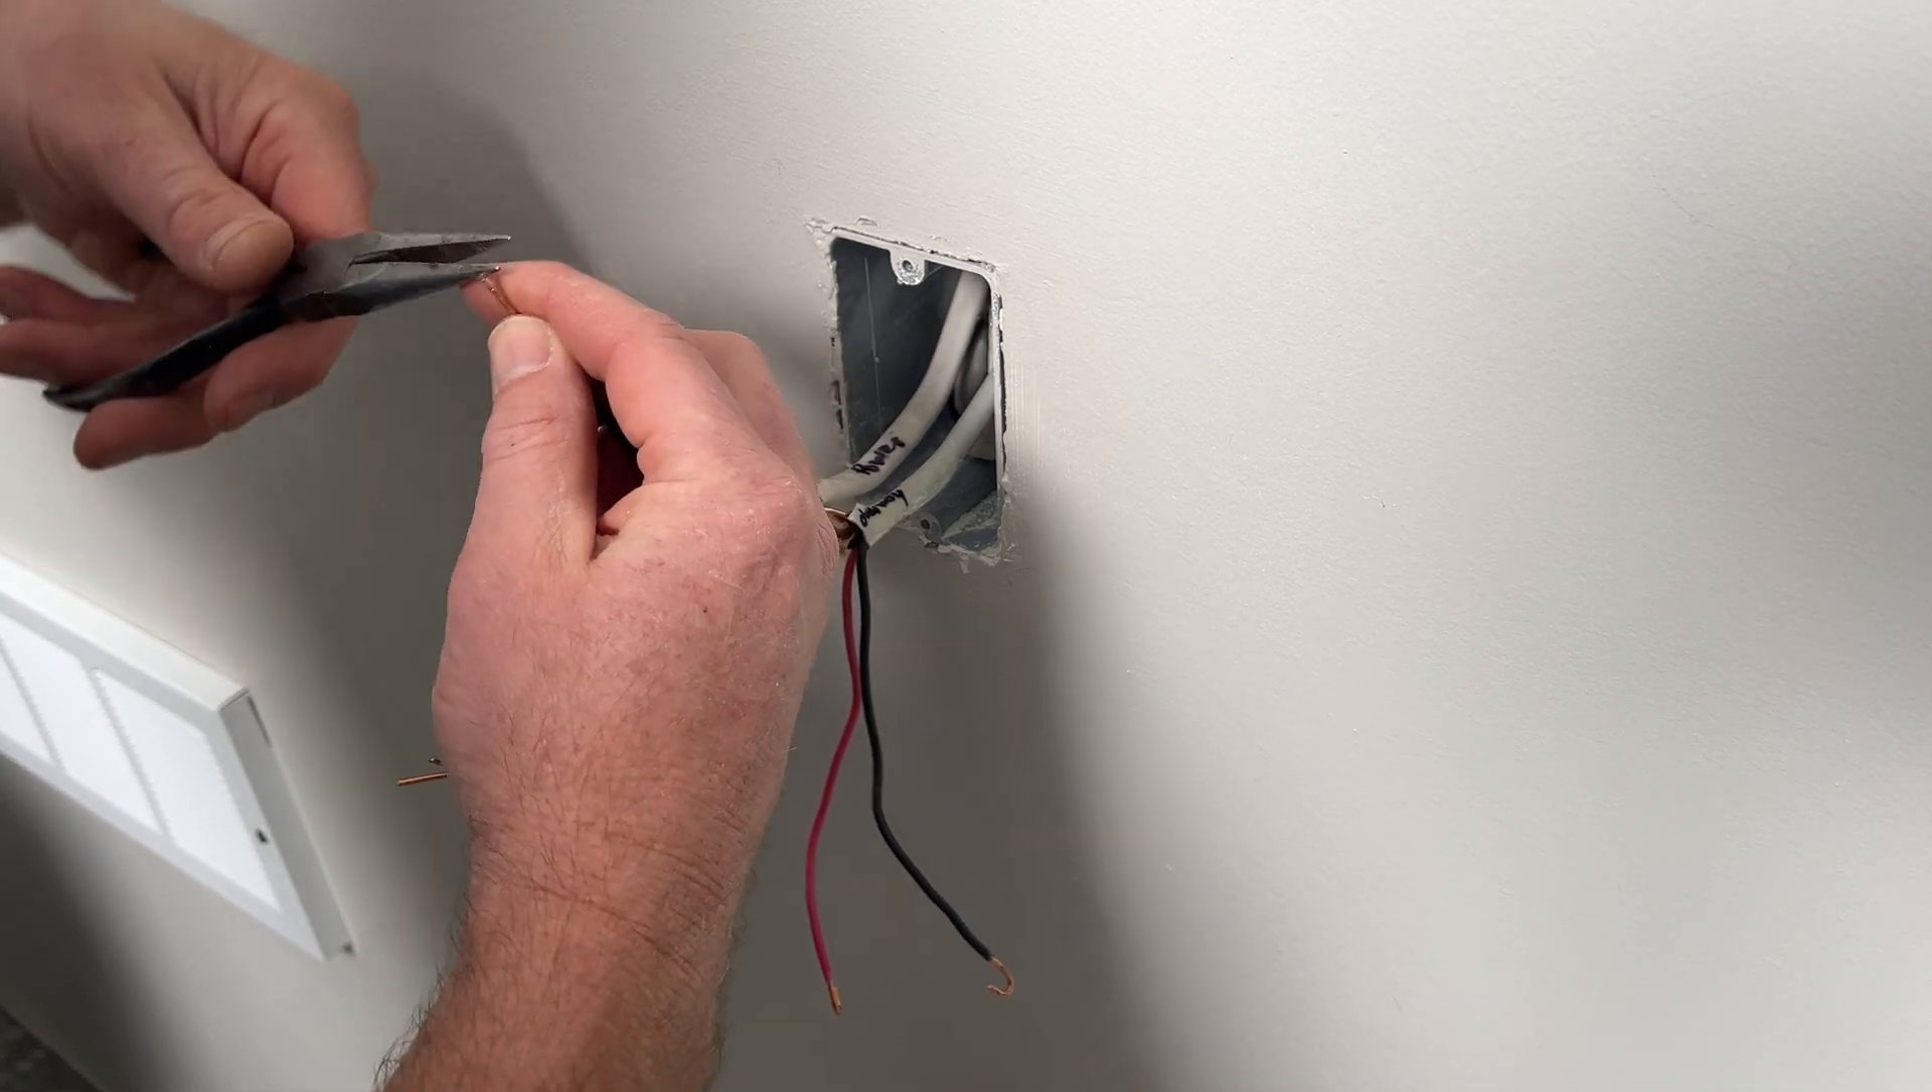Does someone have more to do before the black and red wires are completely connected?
Yes.